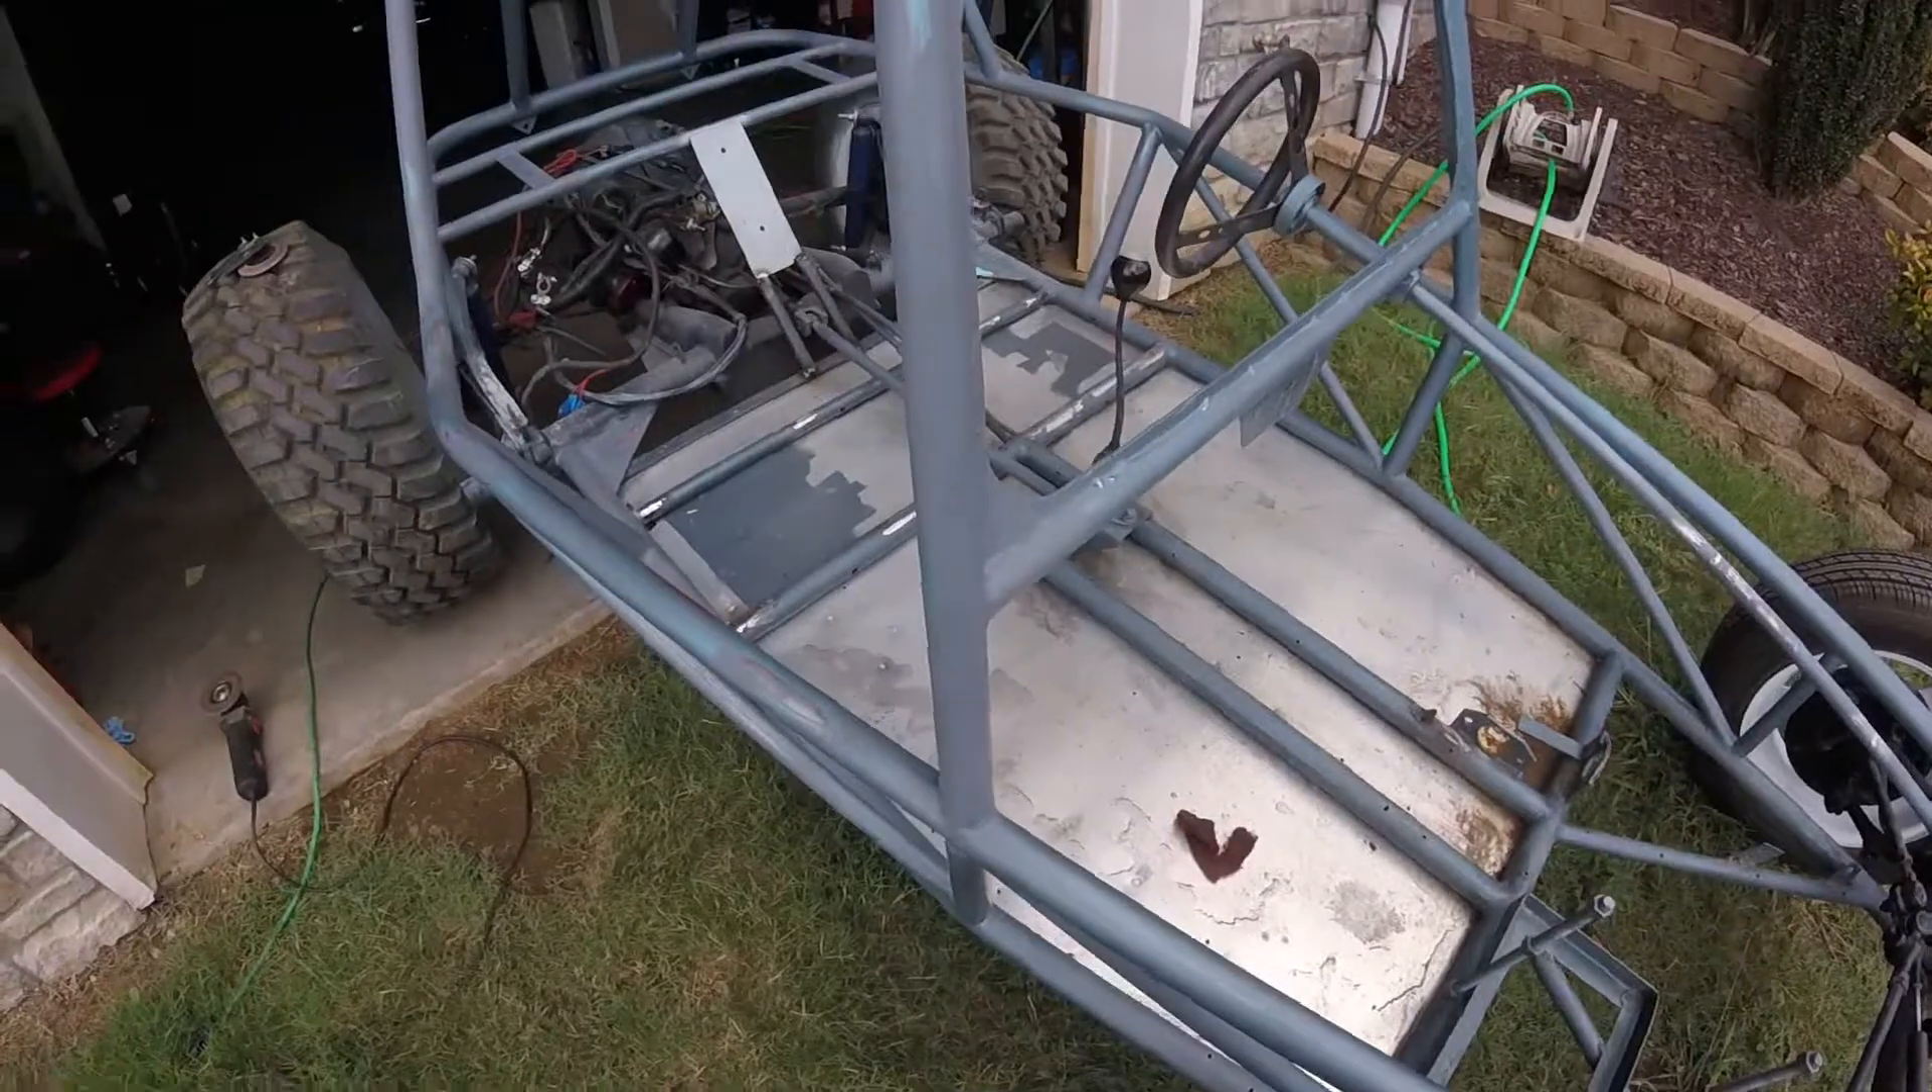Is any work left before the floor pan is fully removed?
Yes.